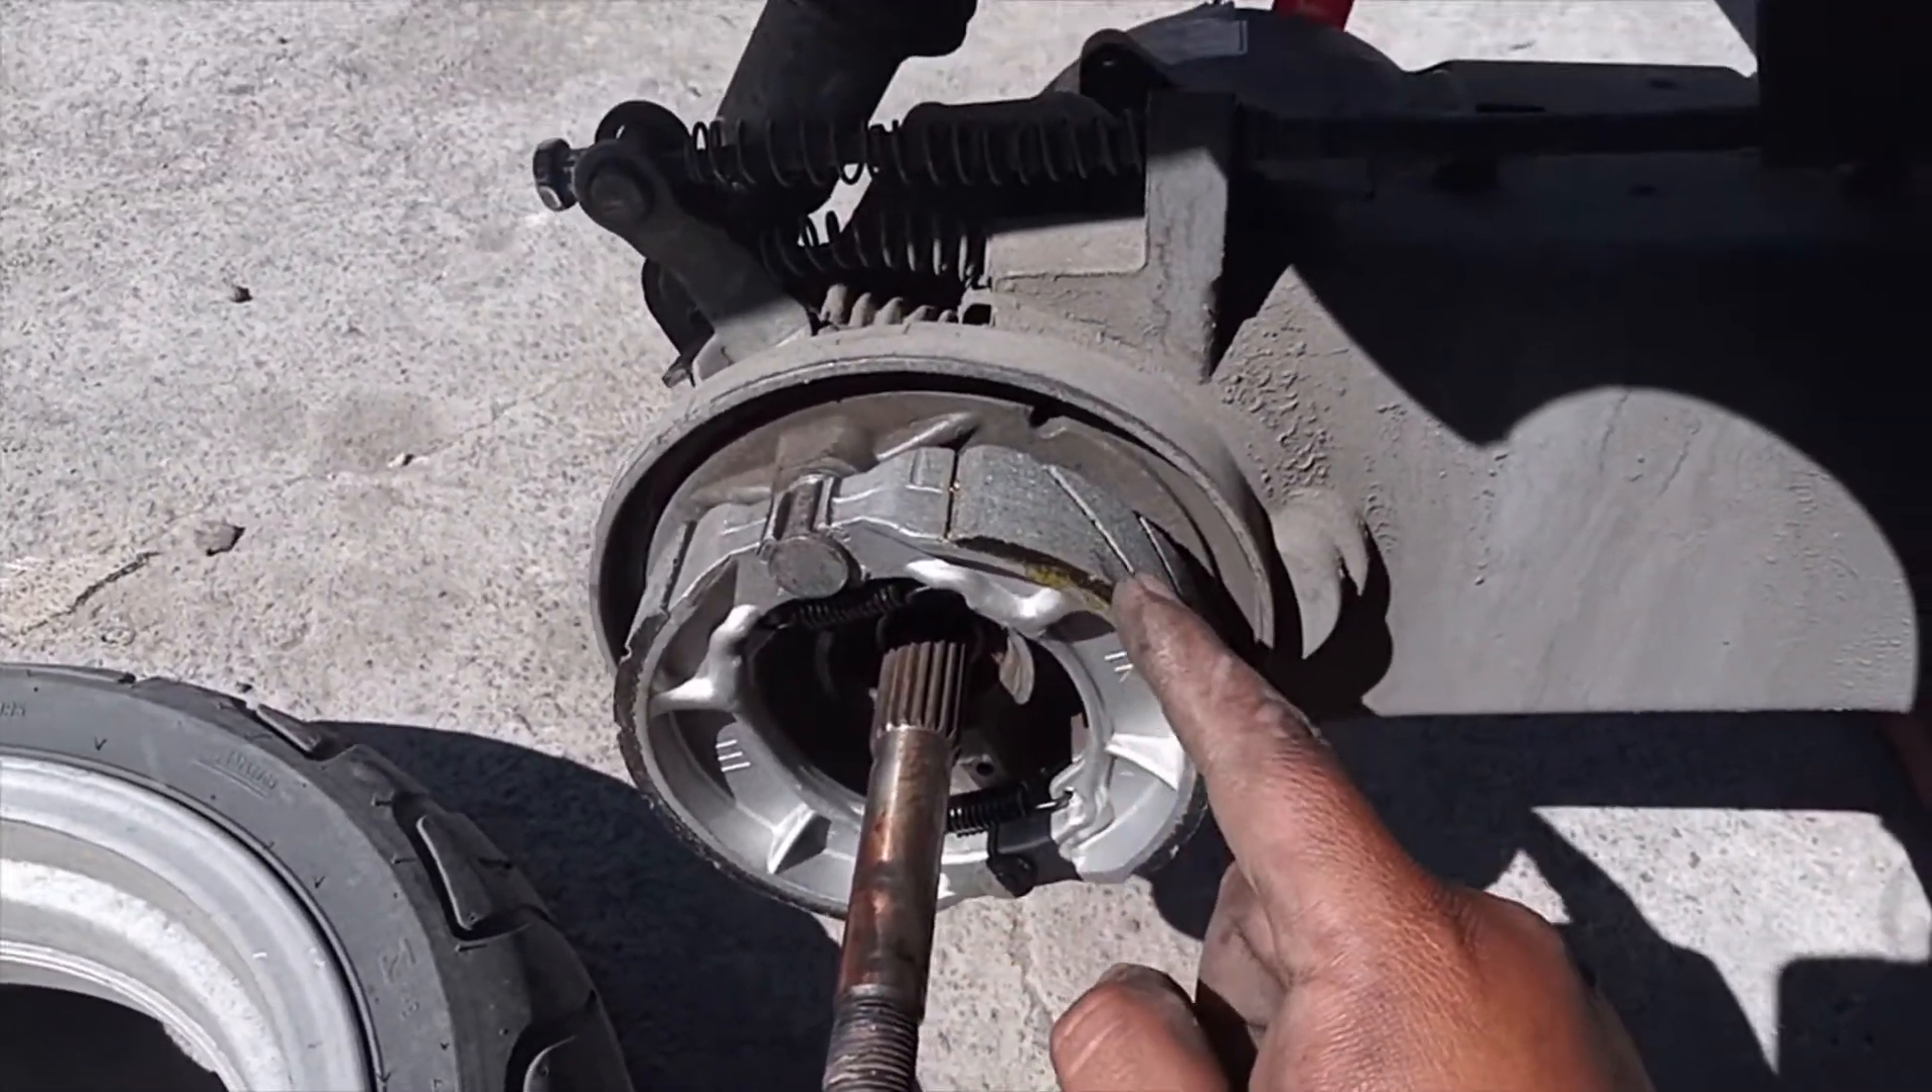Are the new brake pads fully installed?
Yes.